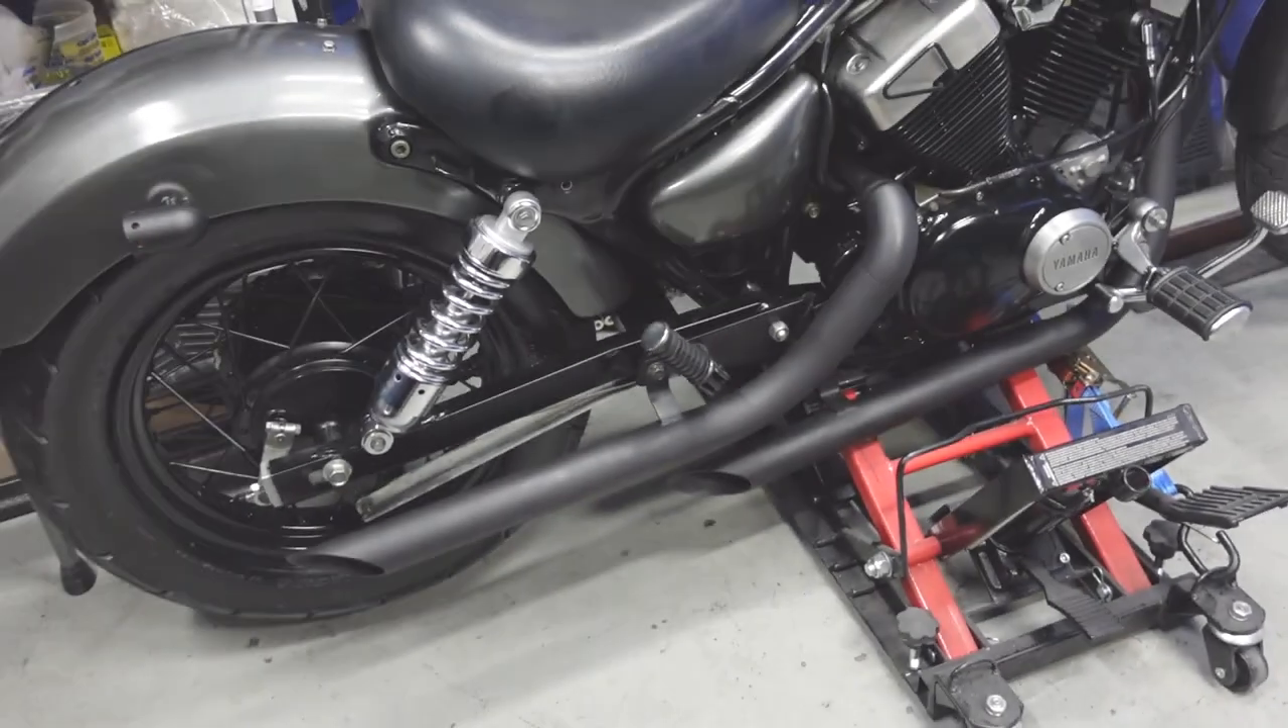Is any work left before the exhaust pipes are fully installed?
No.